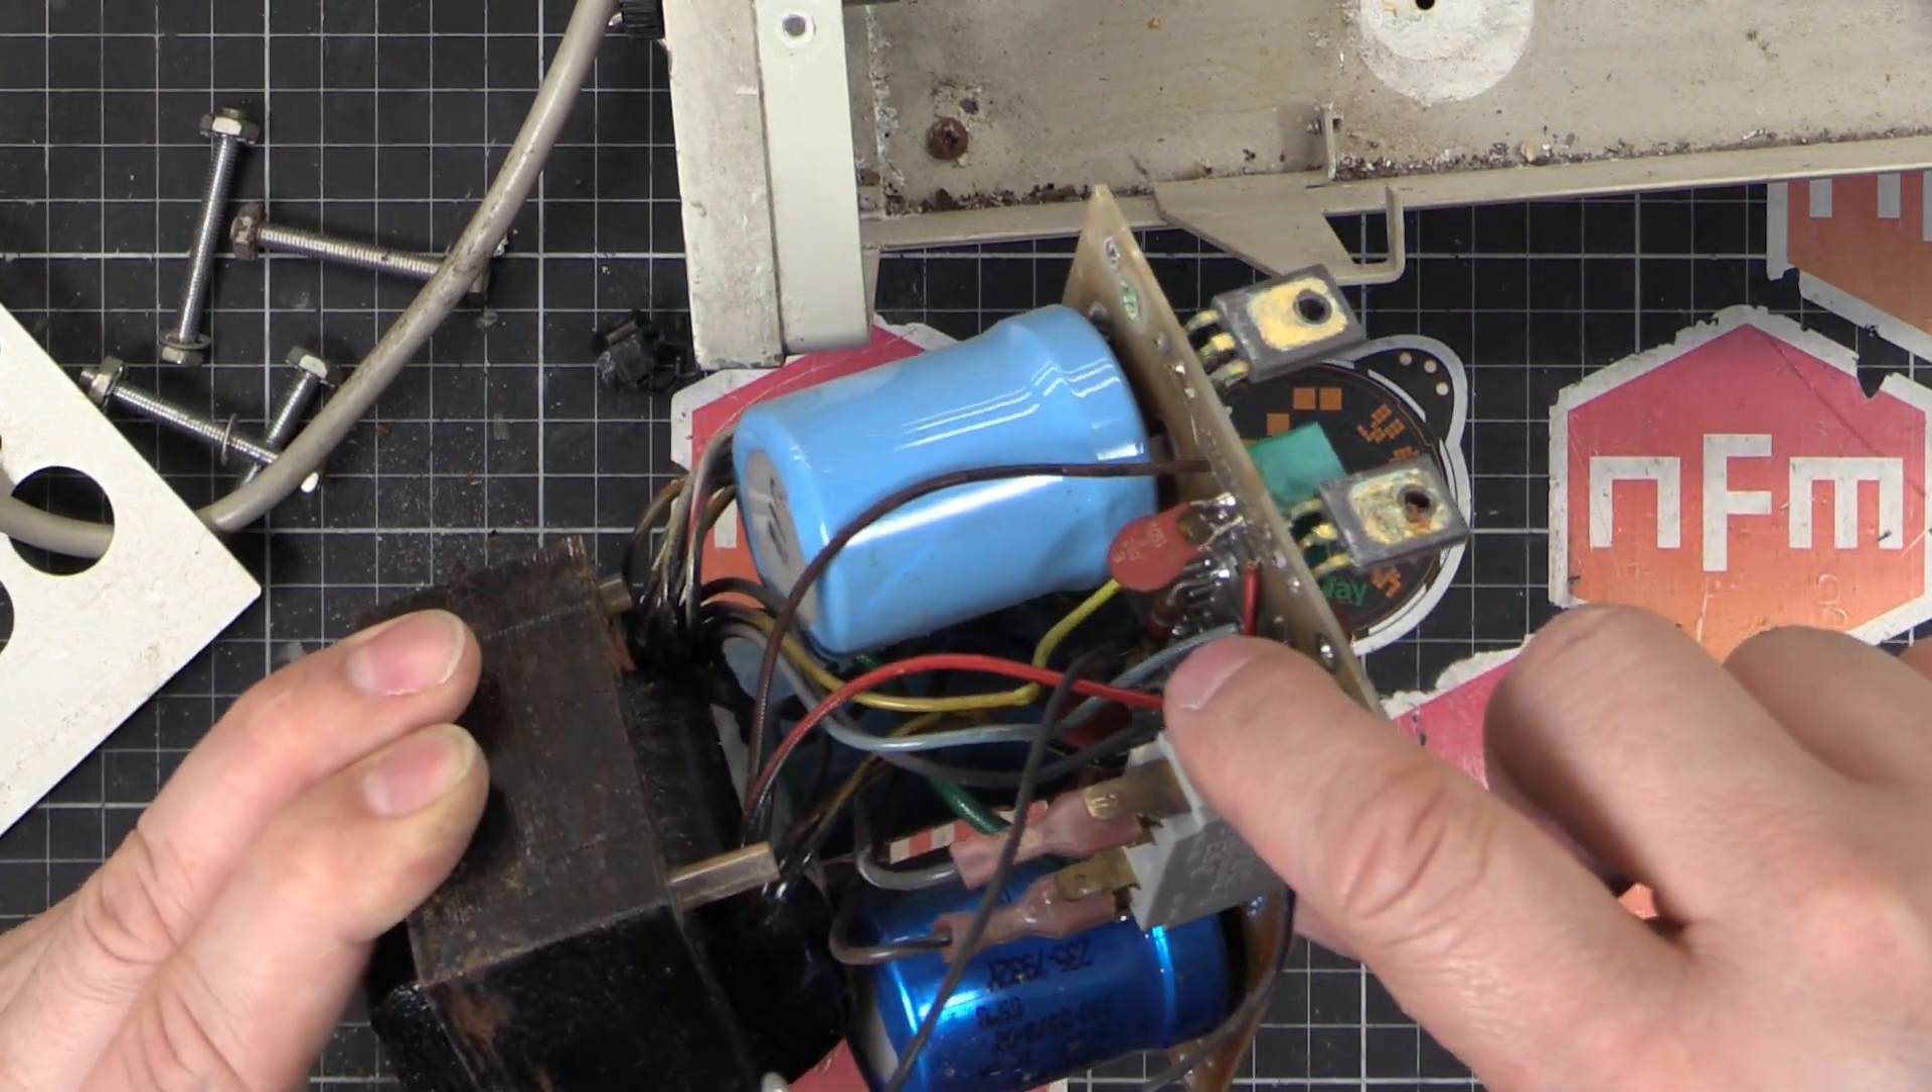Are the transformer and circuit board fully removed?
Yes.